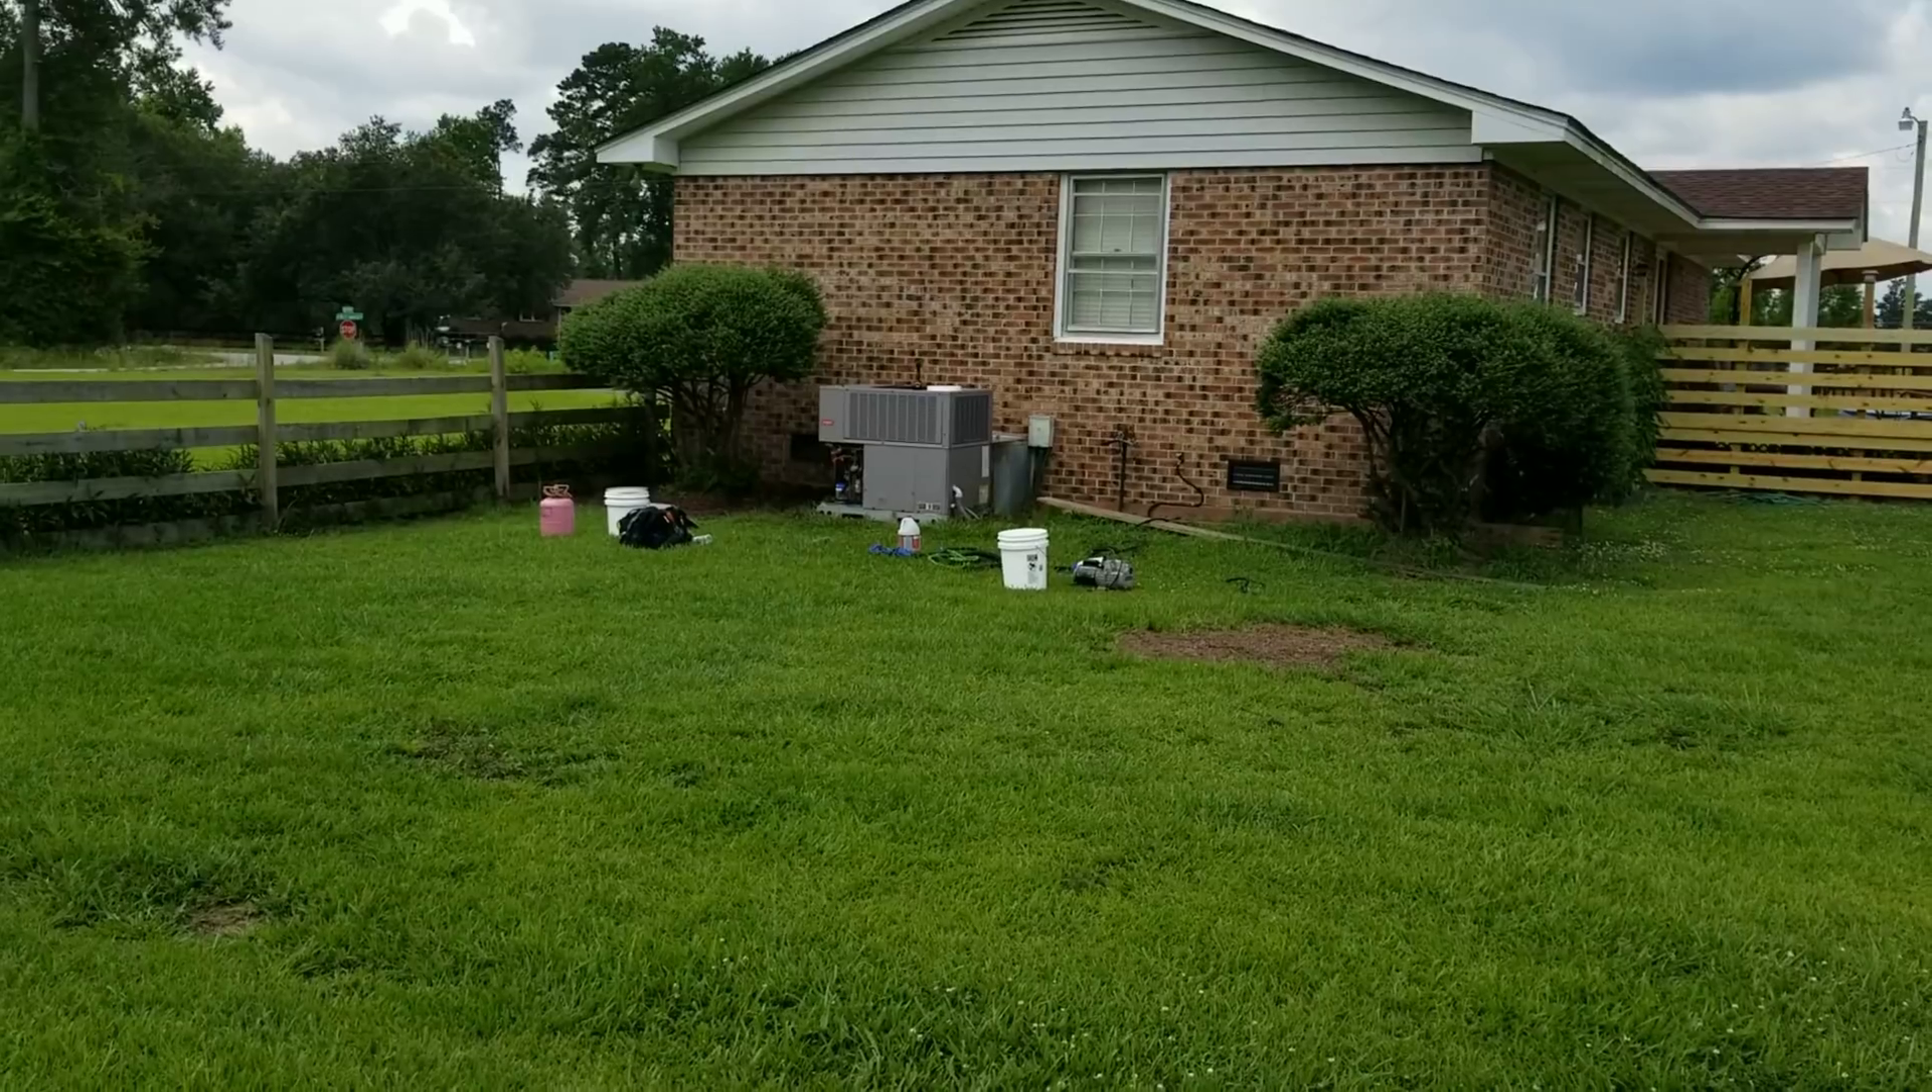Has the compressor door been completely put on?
No.